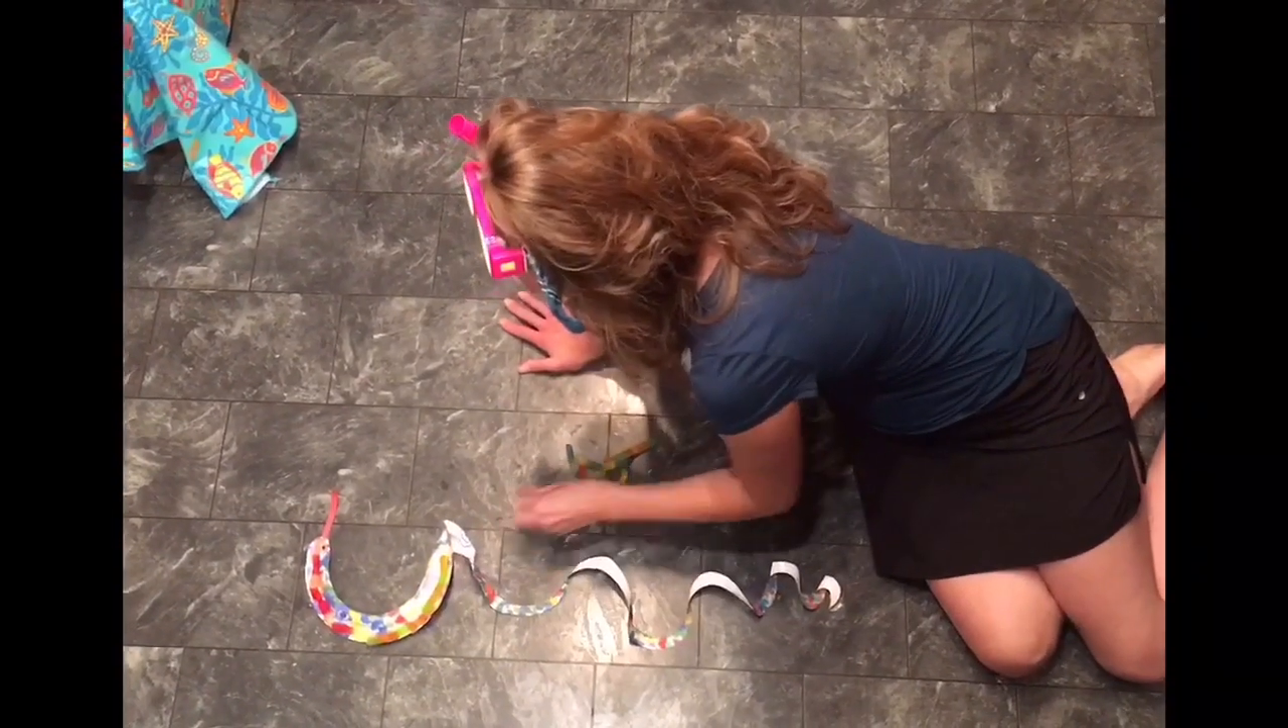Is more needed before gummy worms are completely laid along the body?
Yes.